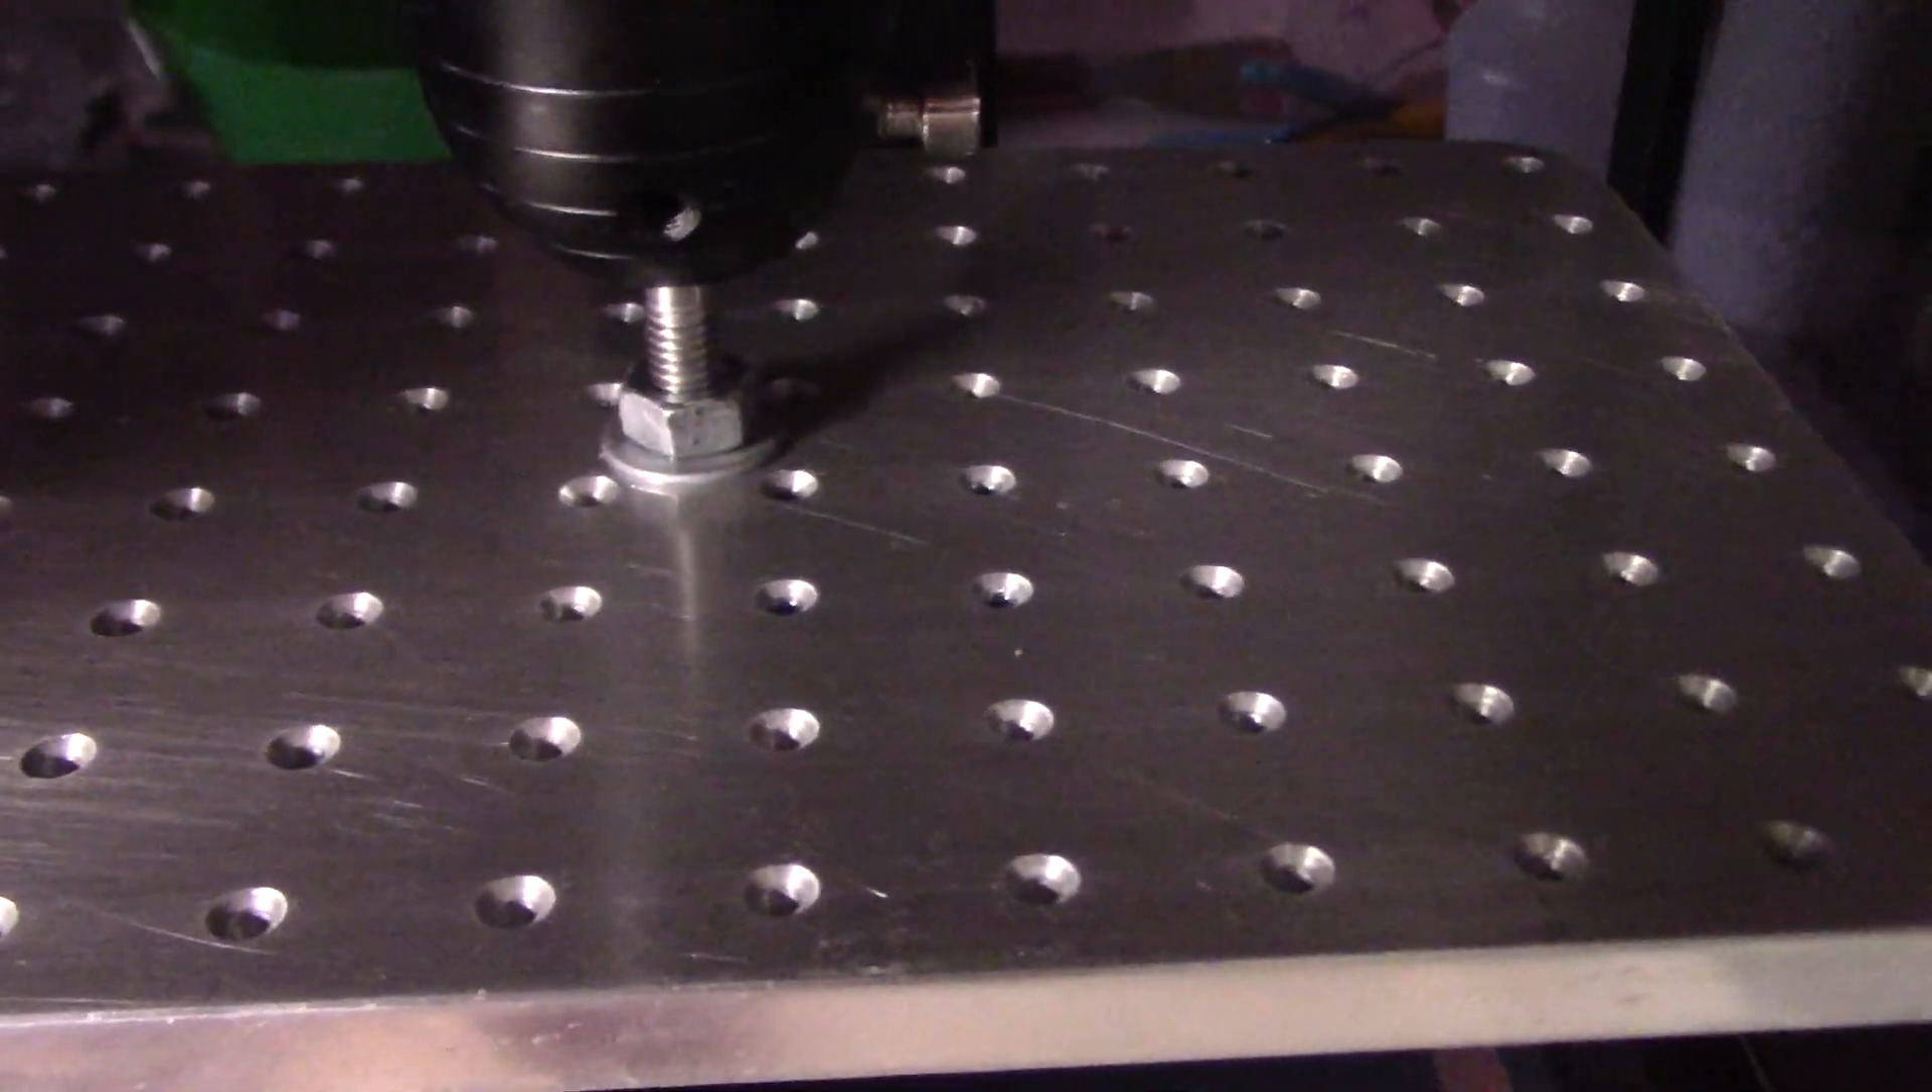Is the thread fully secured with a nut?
Yes.